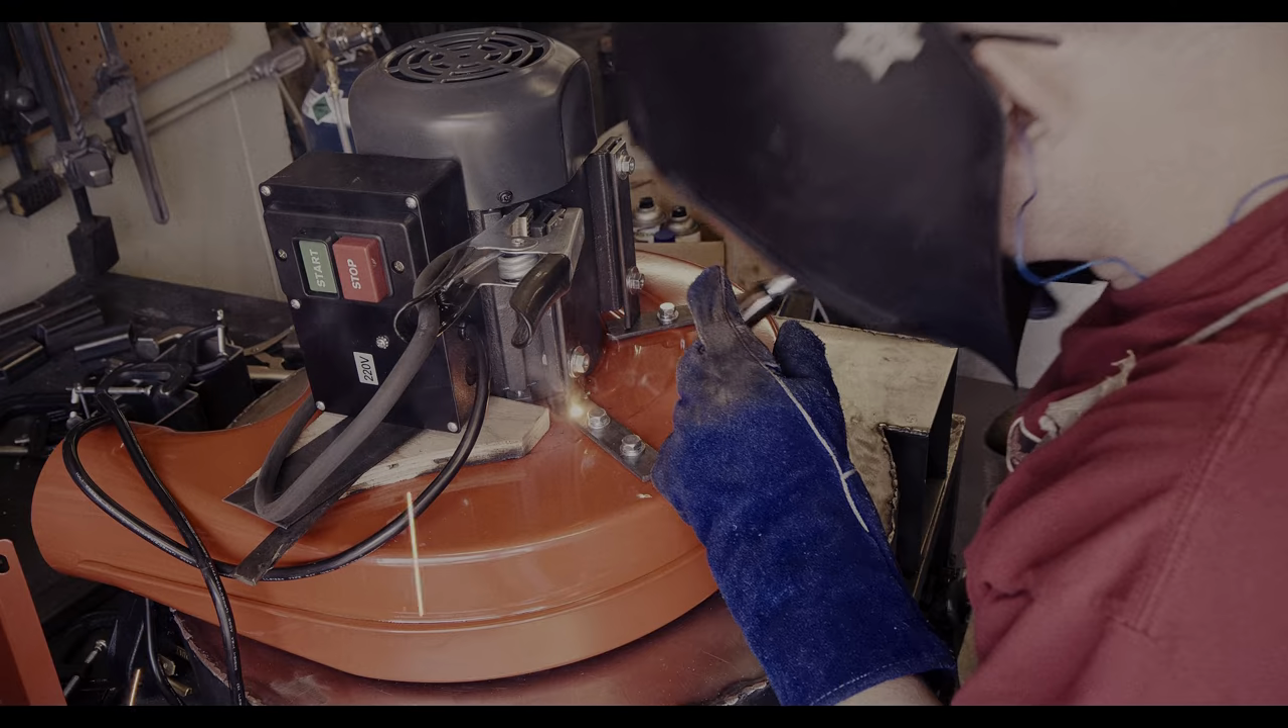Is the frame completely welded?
No.